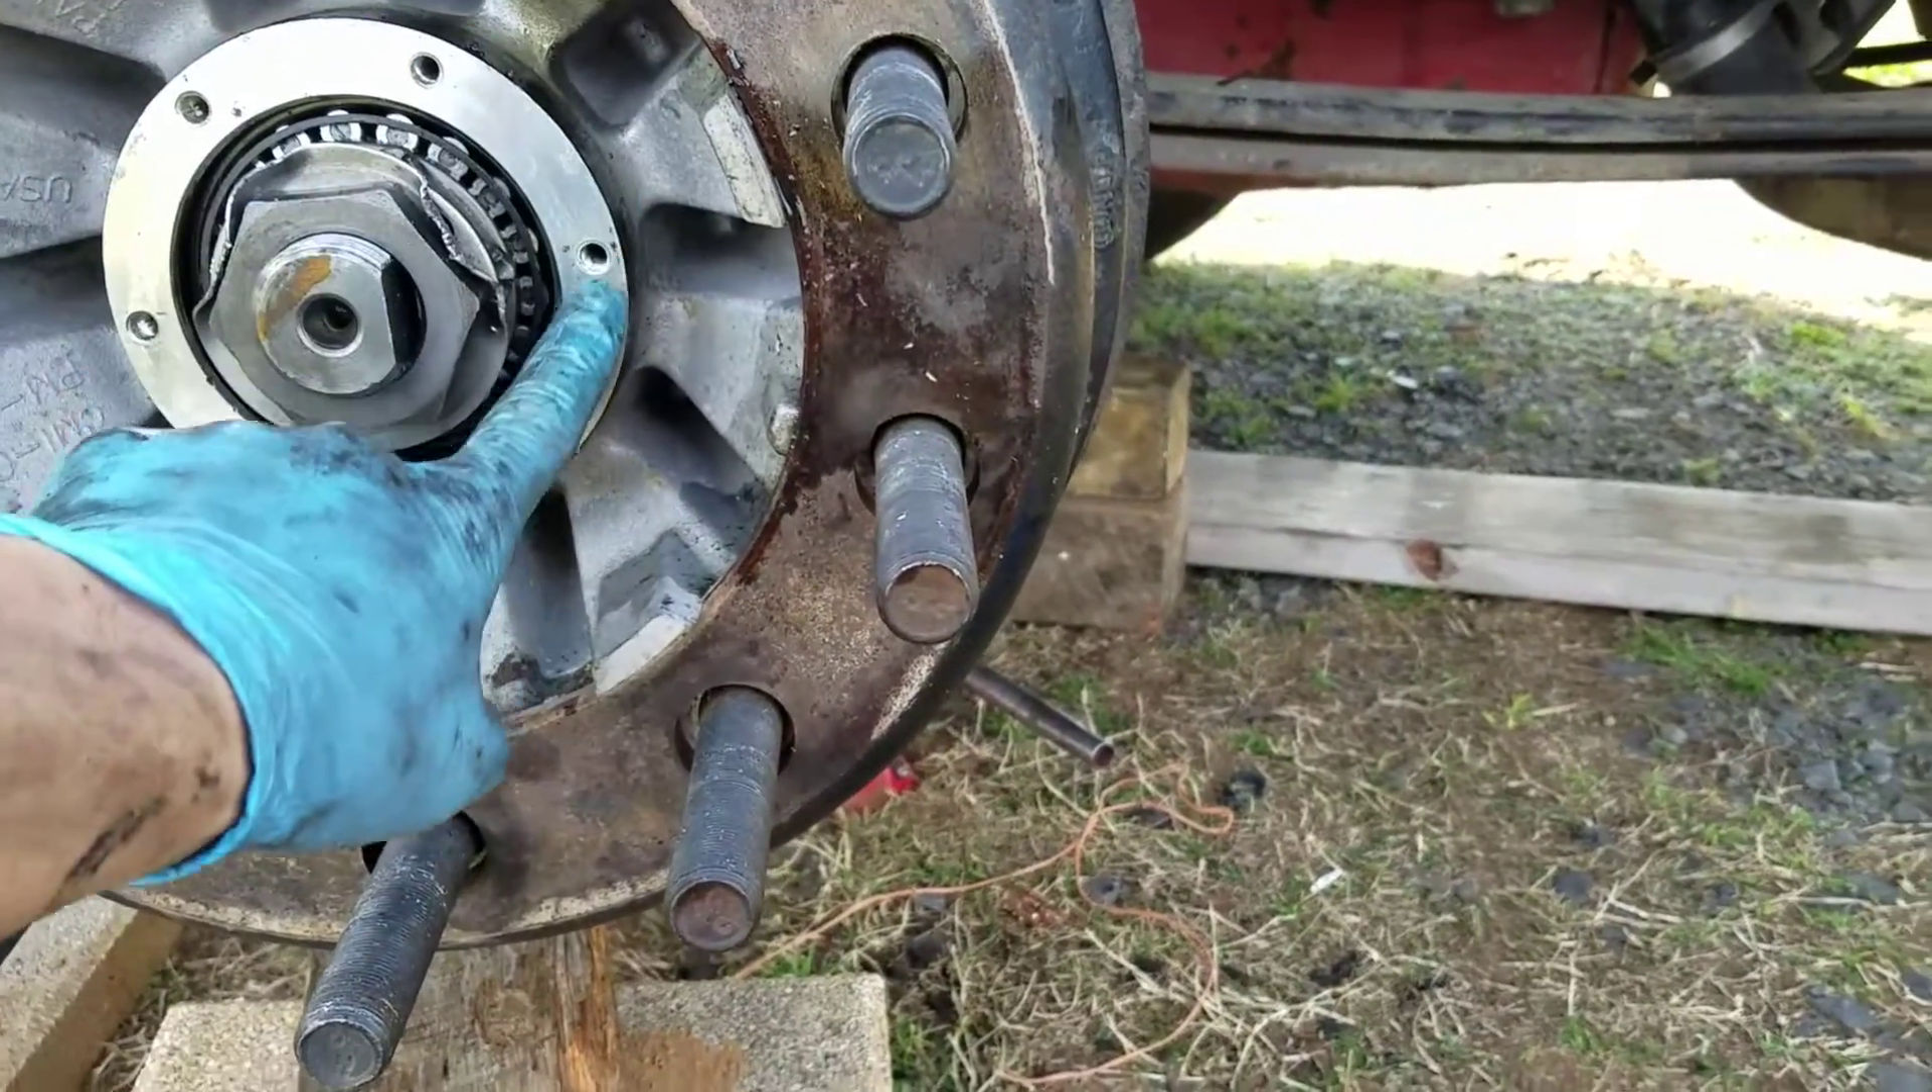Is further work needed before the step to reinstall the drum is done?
No.